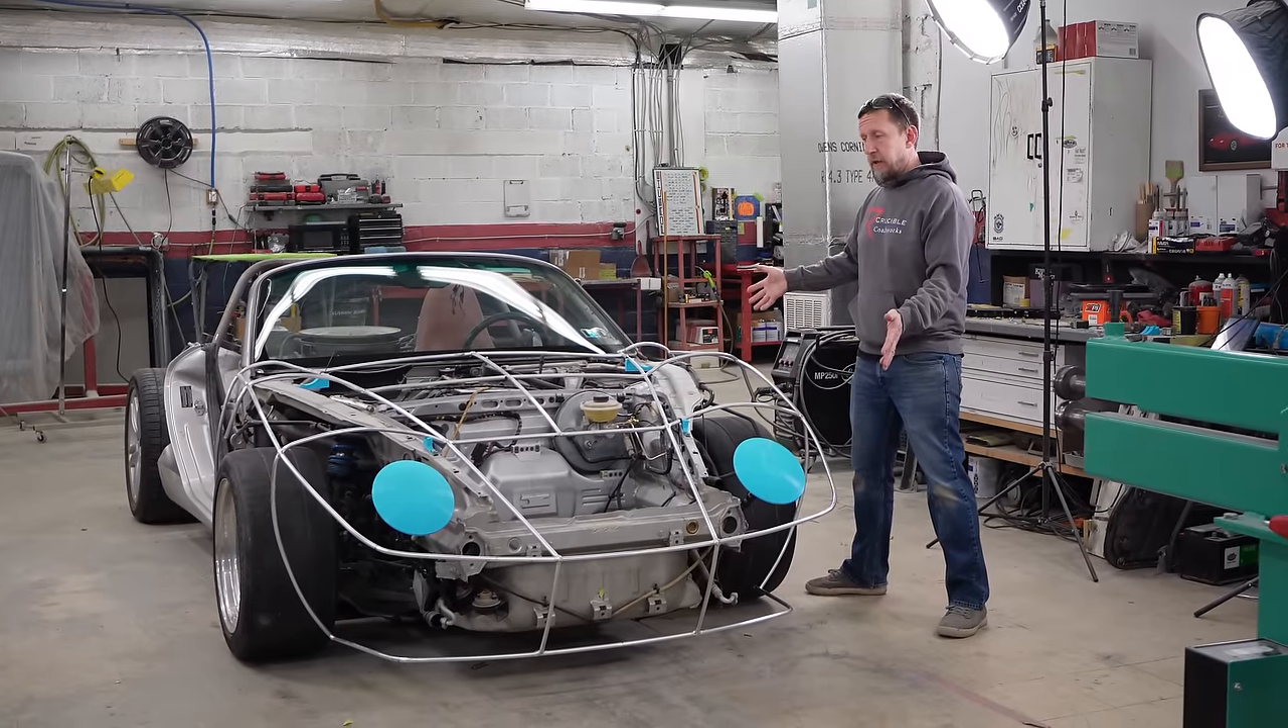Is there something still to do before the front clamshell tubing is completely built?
No.